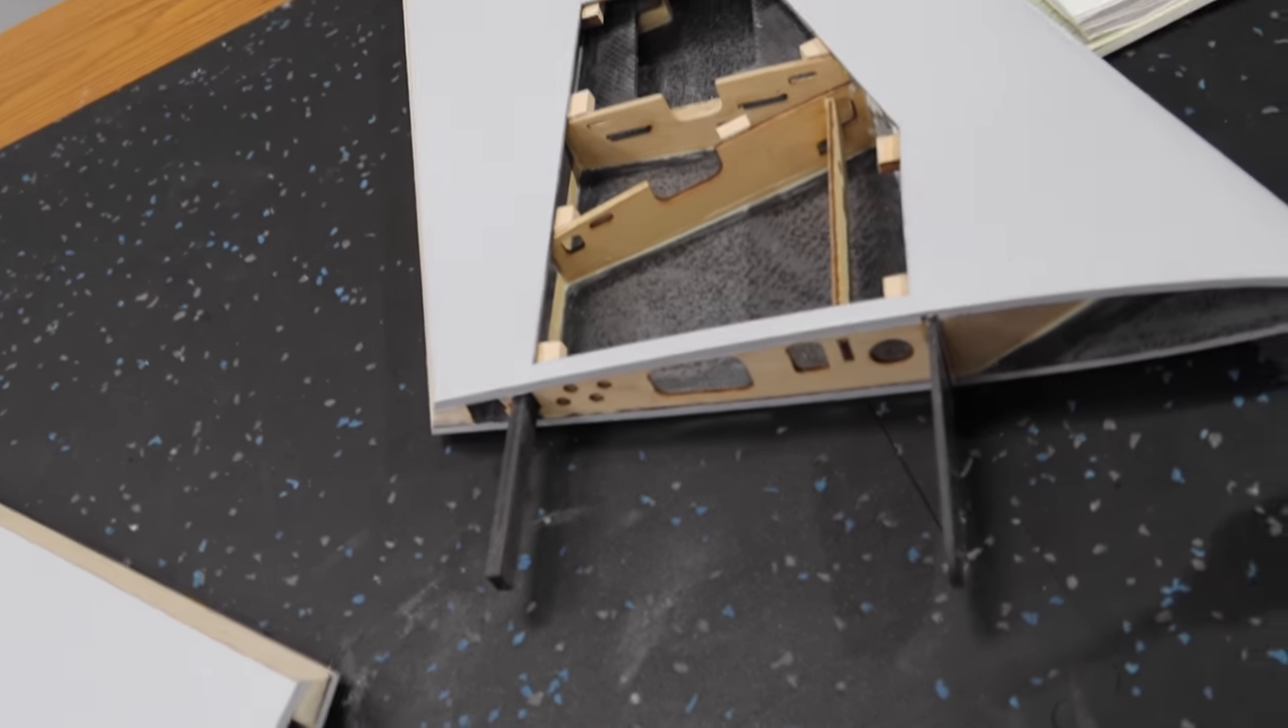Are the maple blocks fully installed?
Yes.